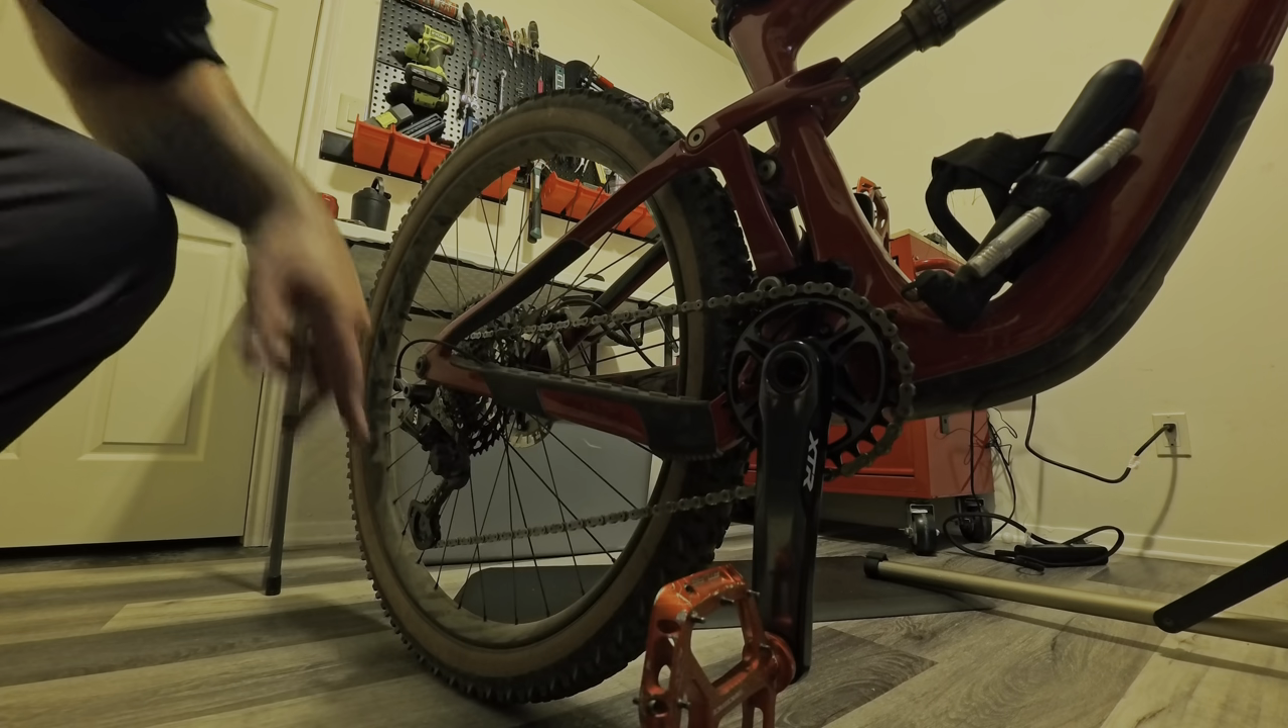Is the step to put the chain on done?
Yes.